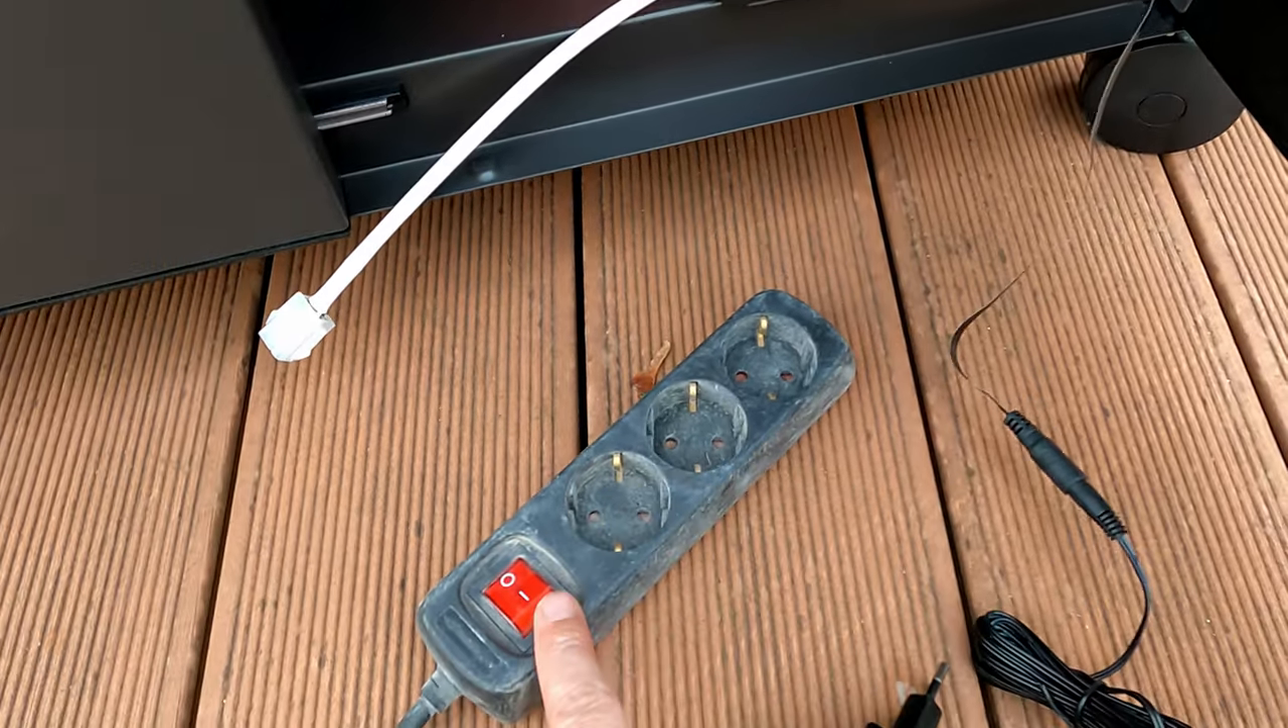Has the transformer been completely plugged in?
No.